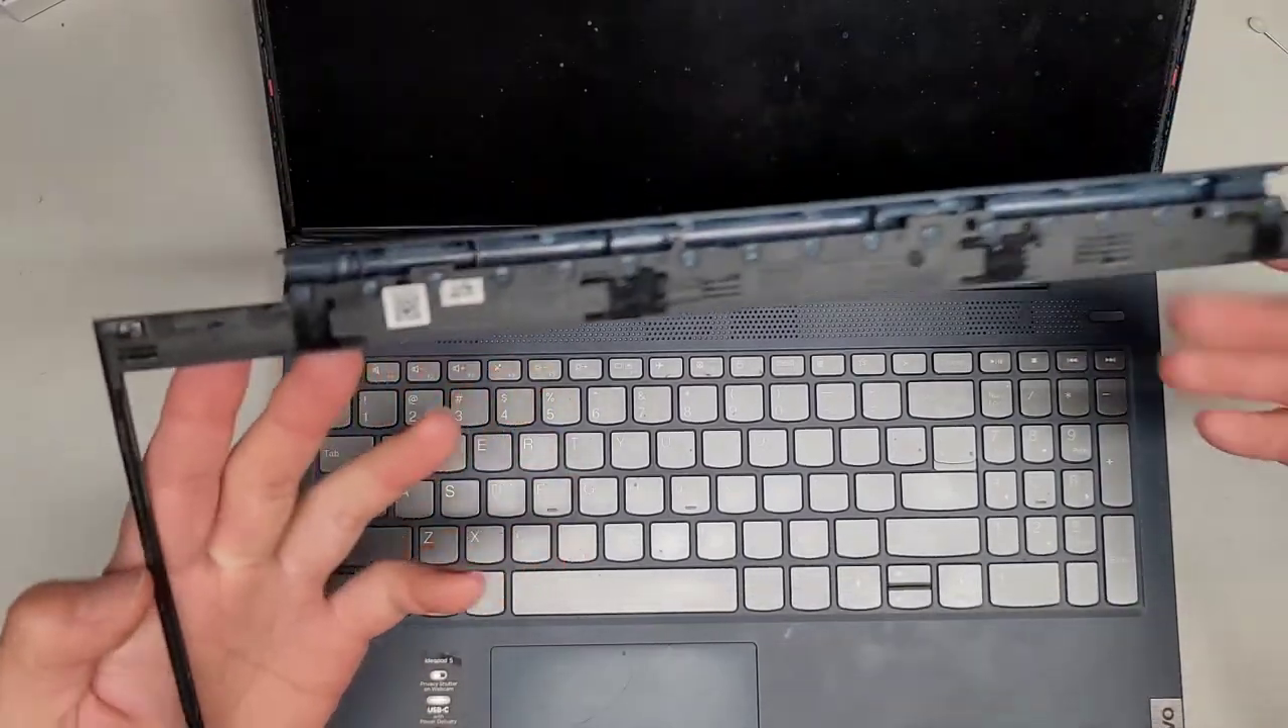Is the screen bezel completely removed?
Yes.